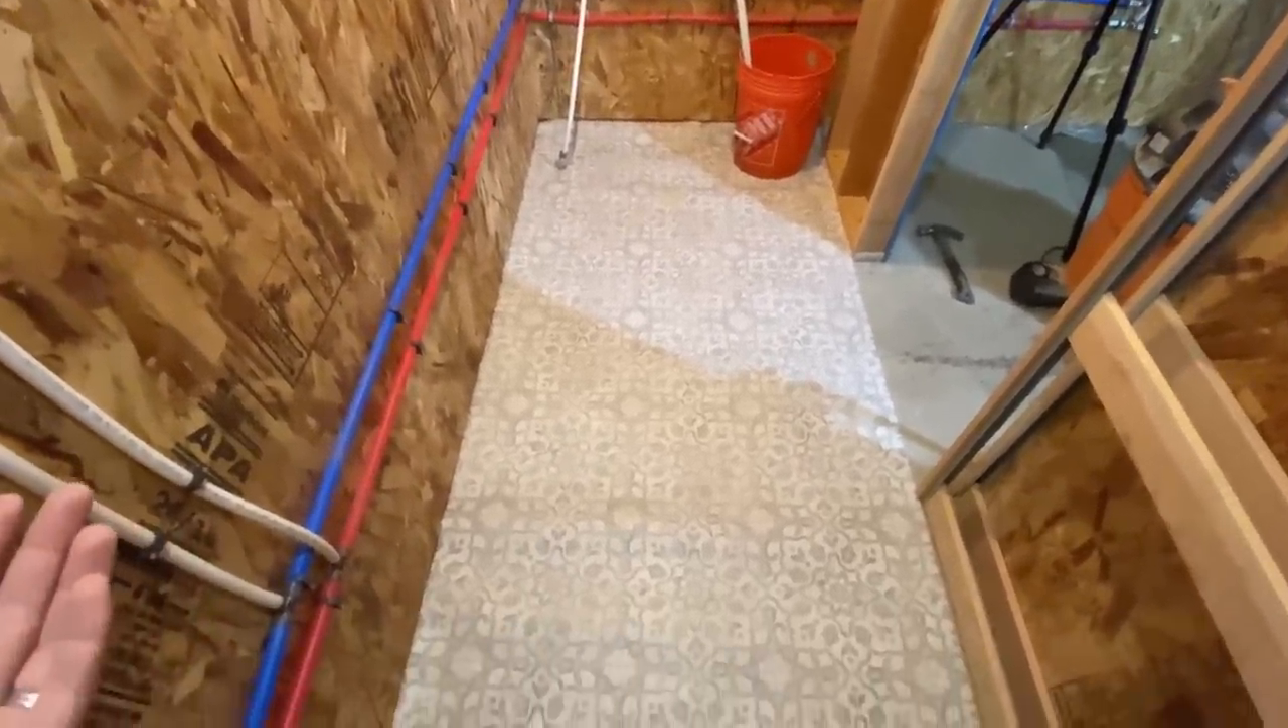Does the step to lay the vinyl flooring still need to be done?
No.